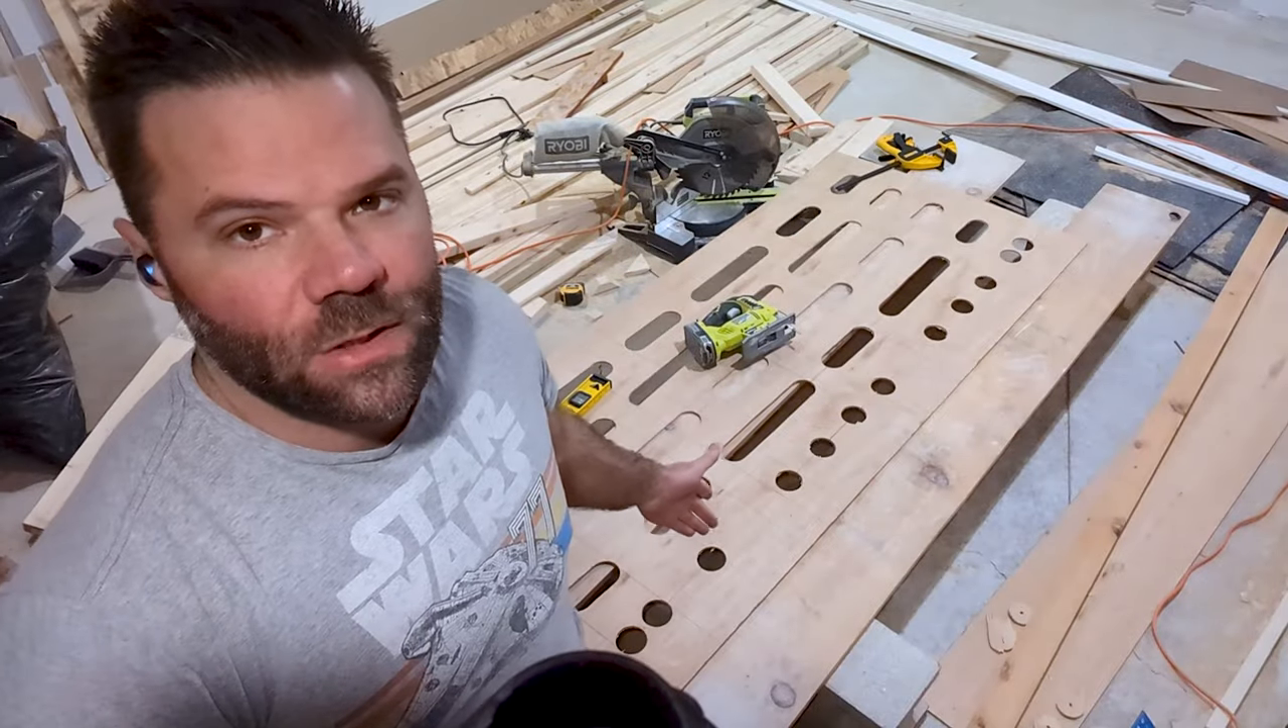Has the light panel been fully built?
No.